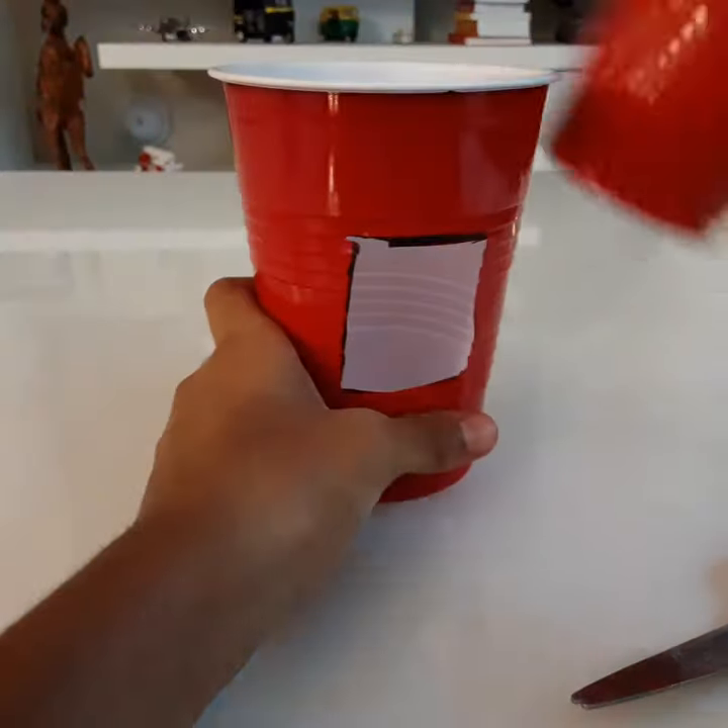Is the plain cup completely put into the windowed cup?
No.